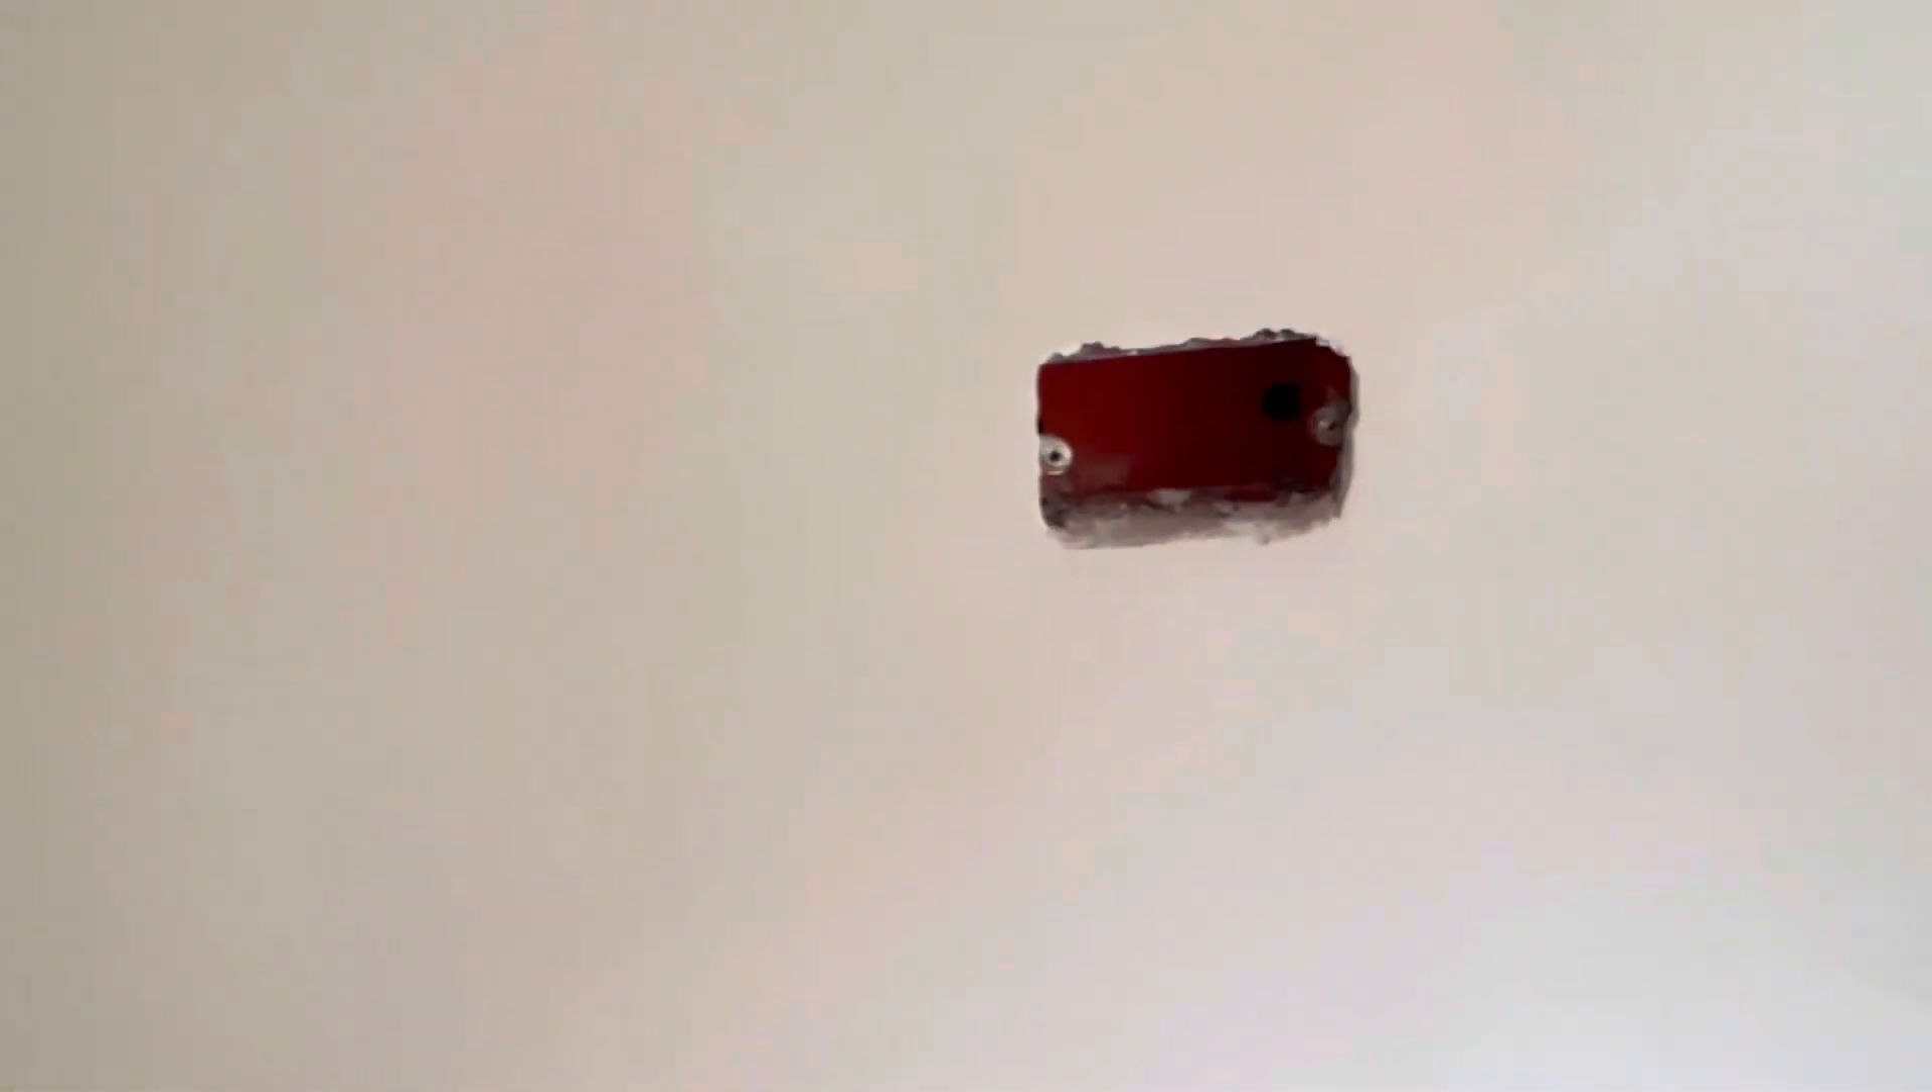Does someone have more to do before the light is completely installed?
Yes.